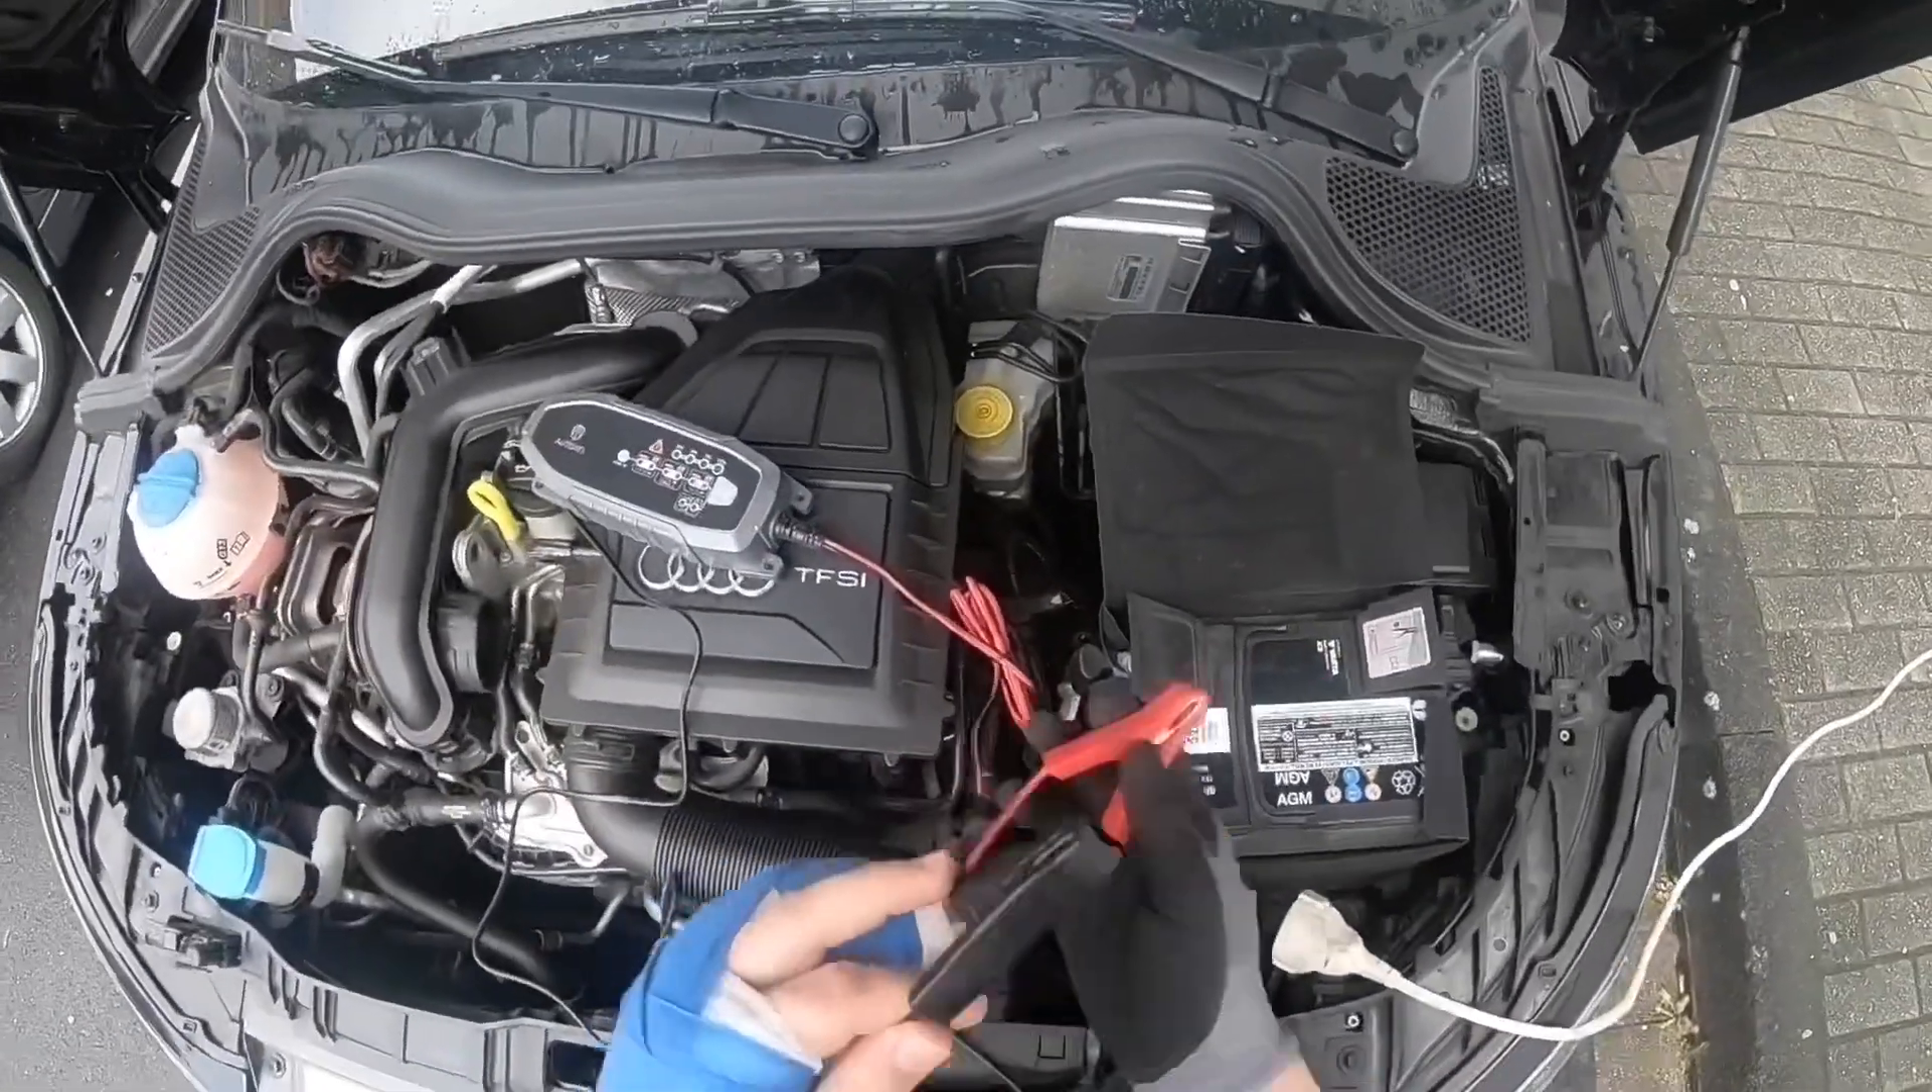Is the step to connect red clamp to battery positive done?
No.